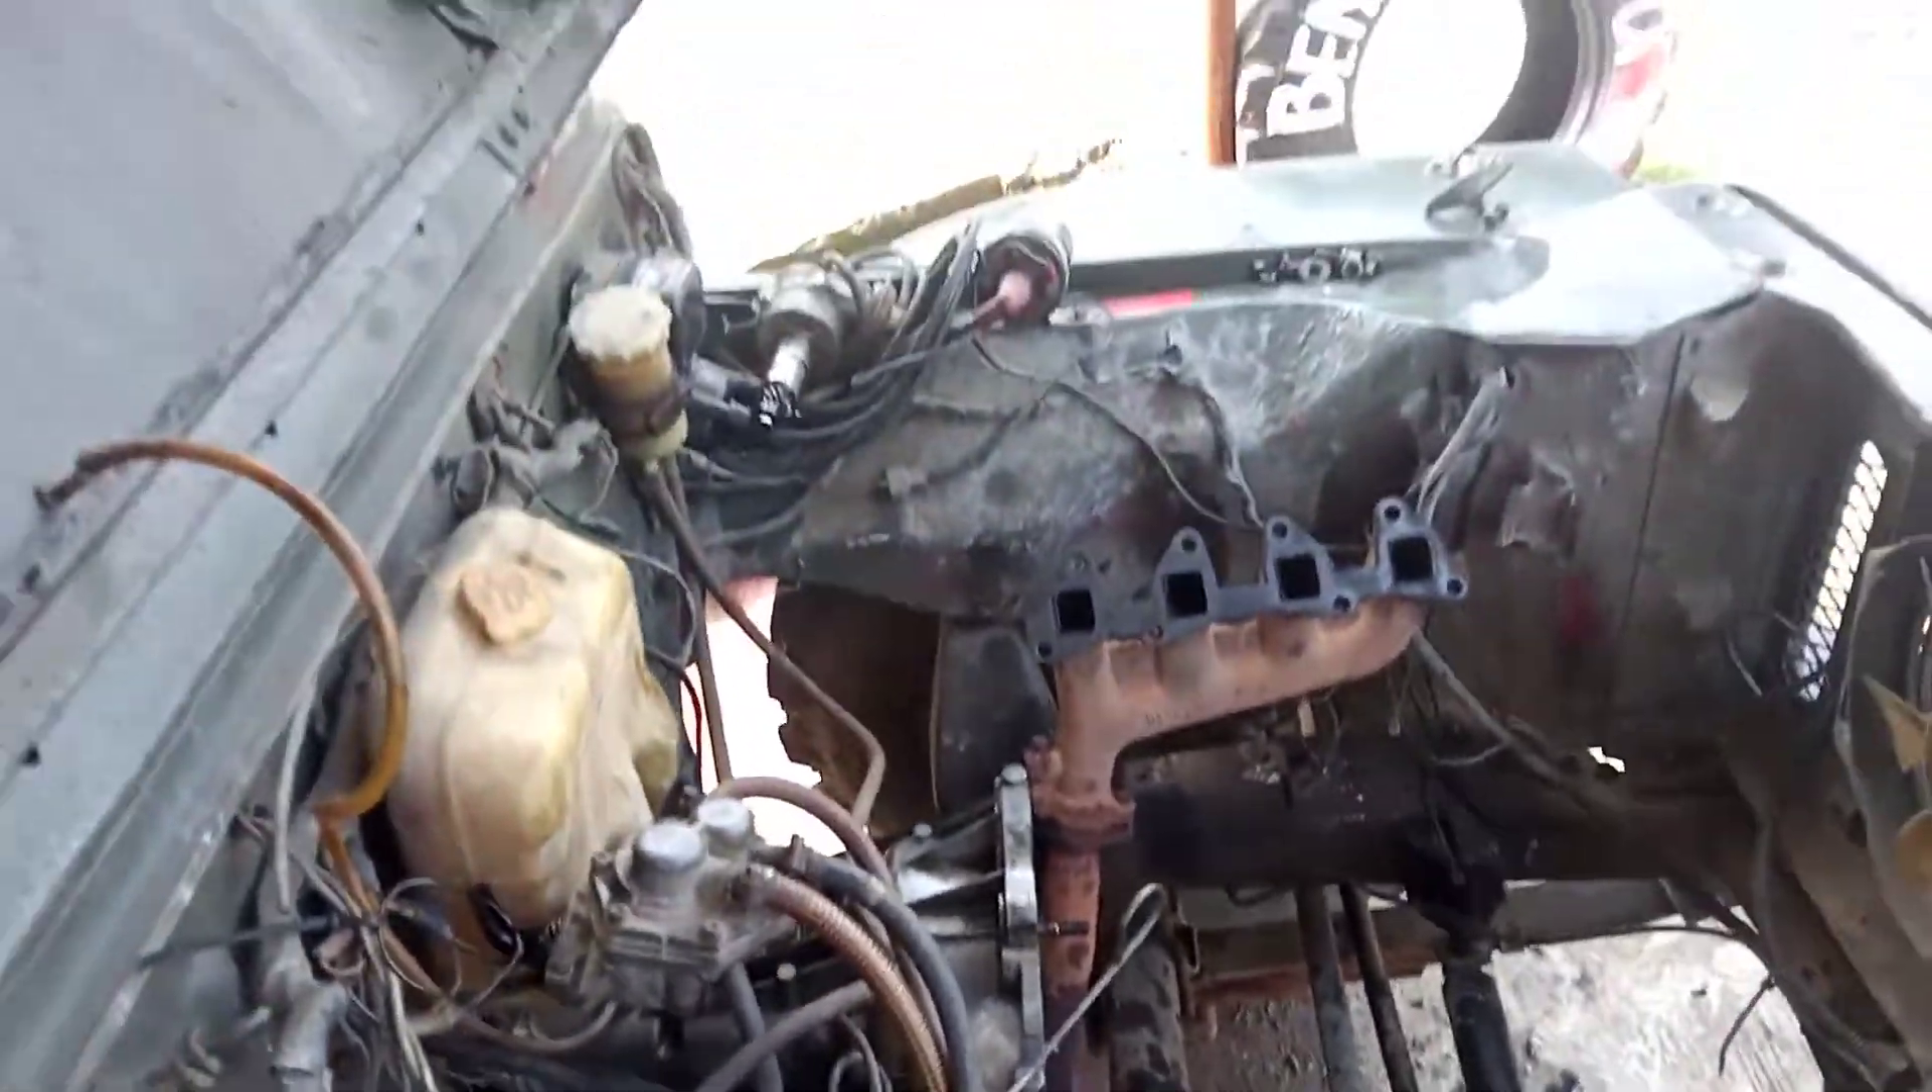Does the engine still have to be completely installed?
Yes.